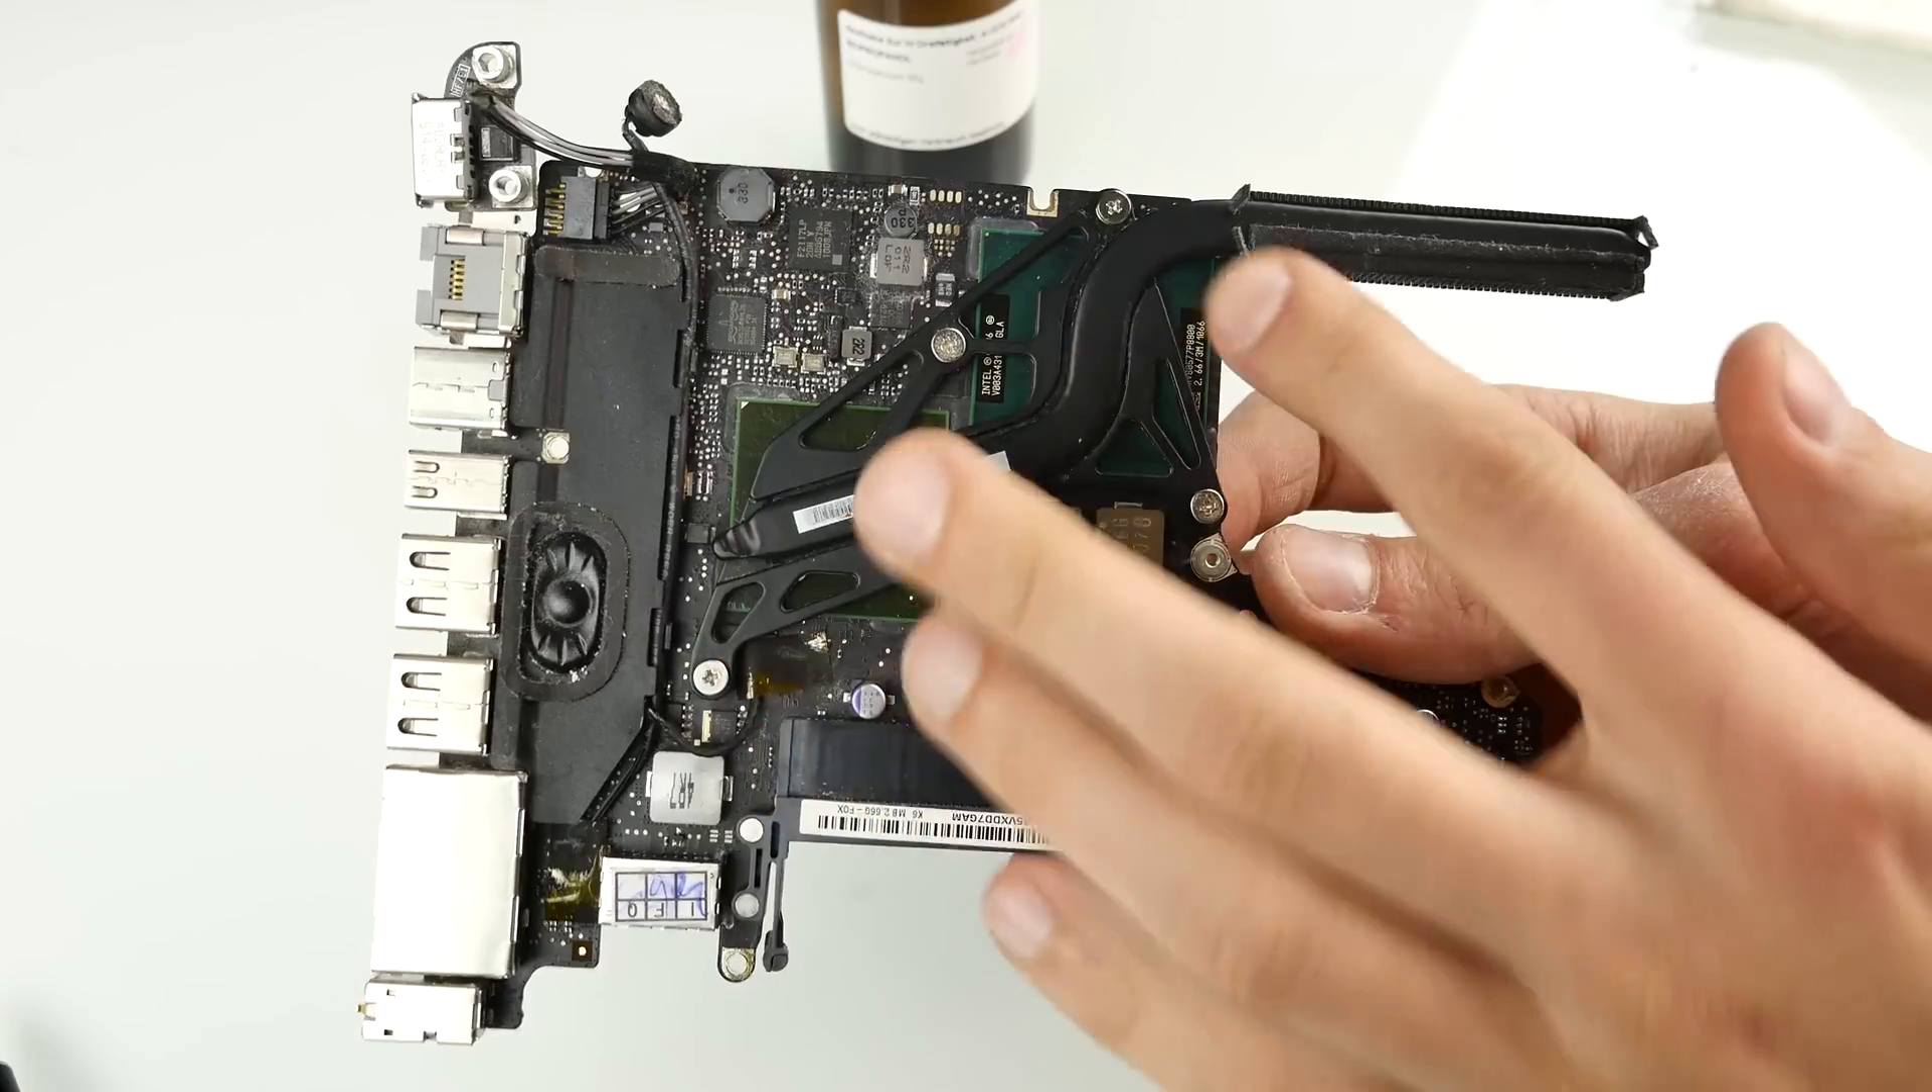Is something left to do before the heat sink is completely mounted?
No.